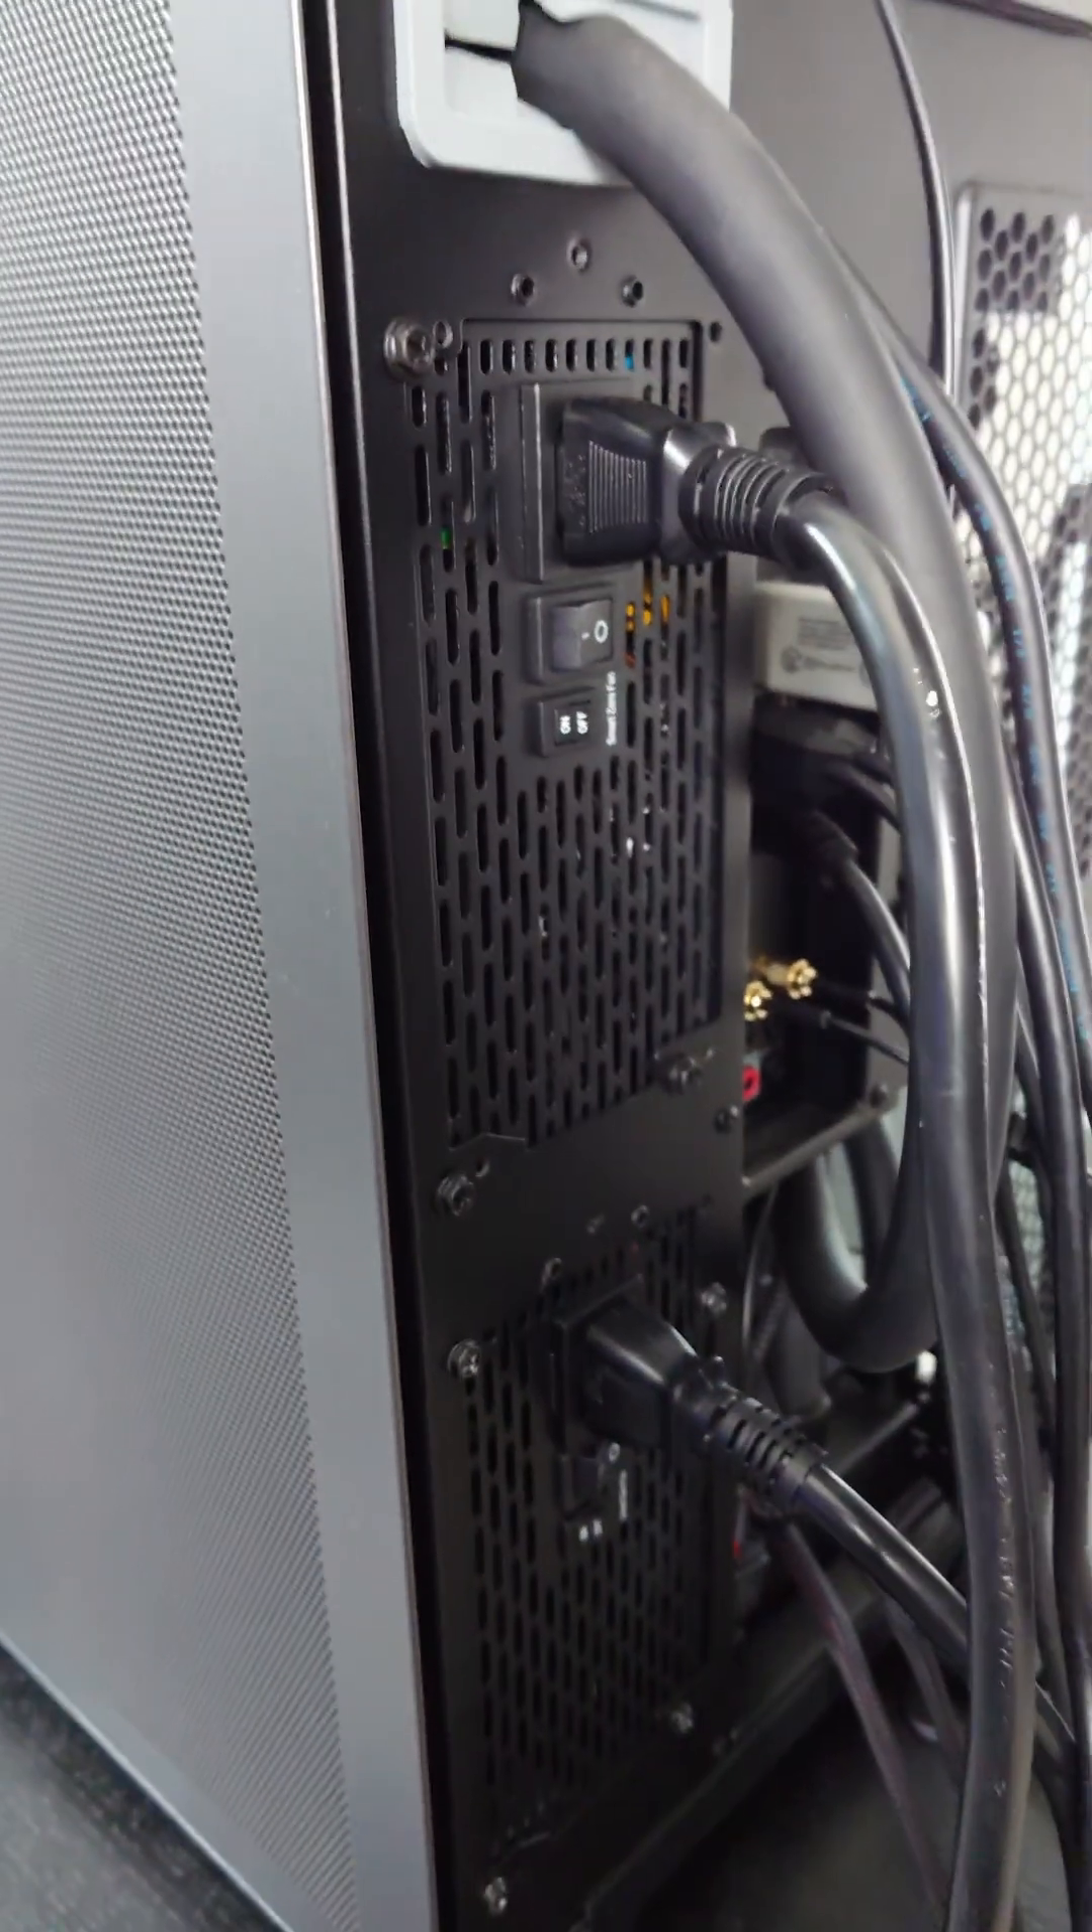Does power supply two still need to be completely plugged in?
No.